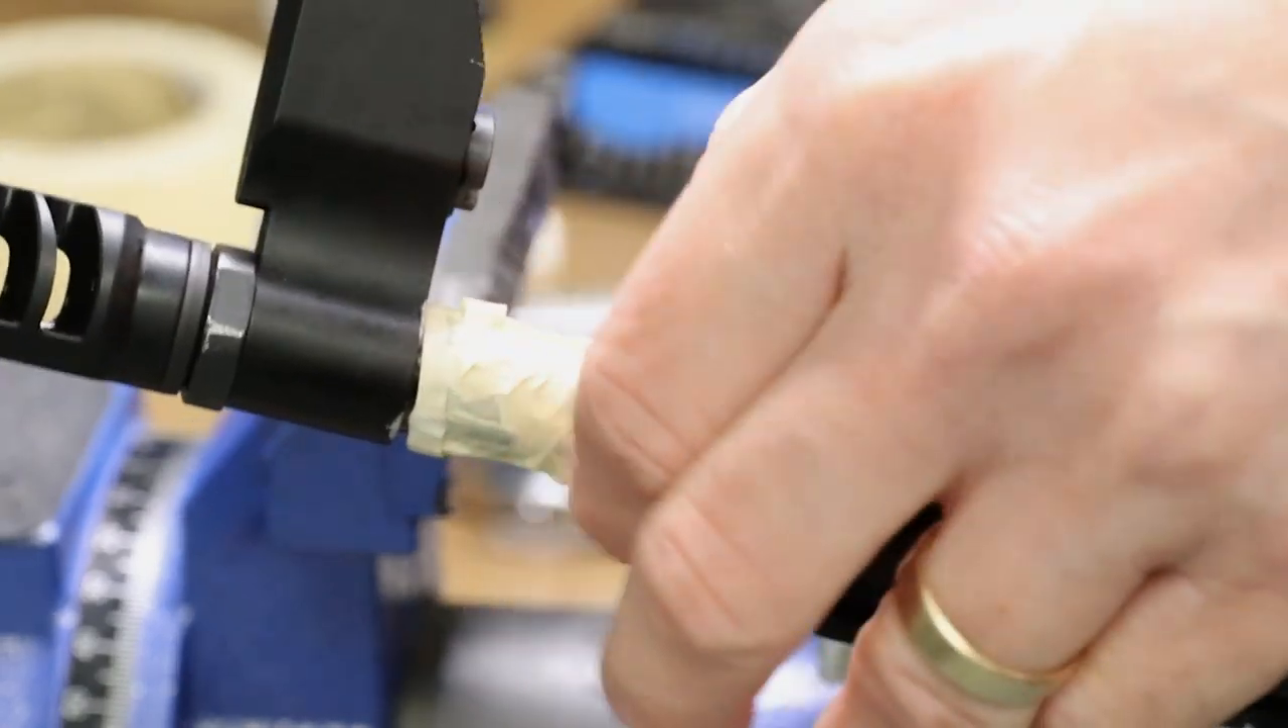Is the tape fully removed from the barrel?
No.